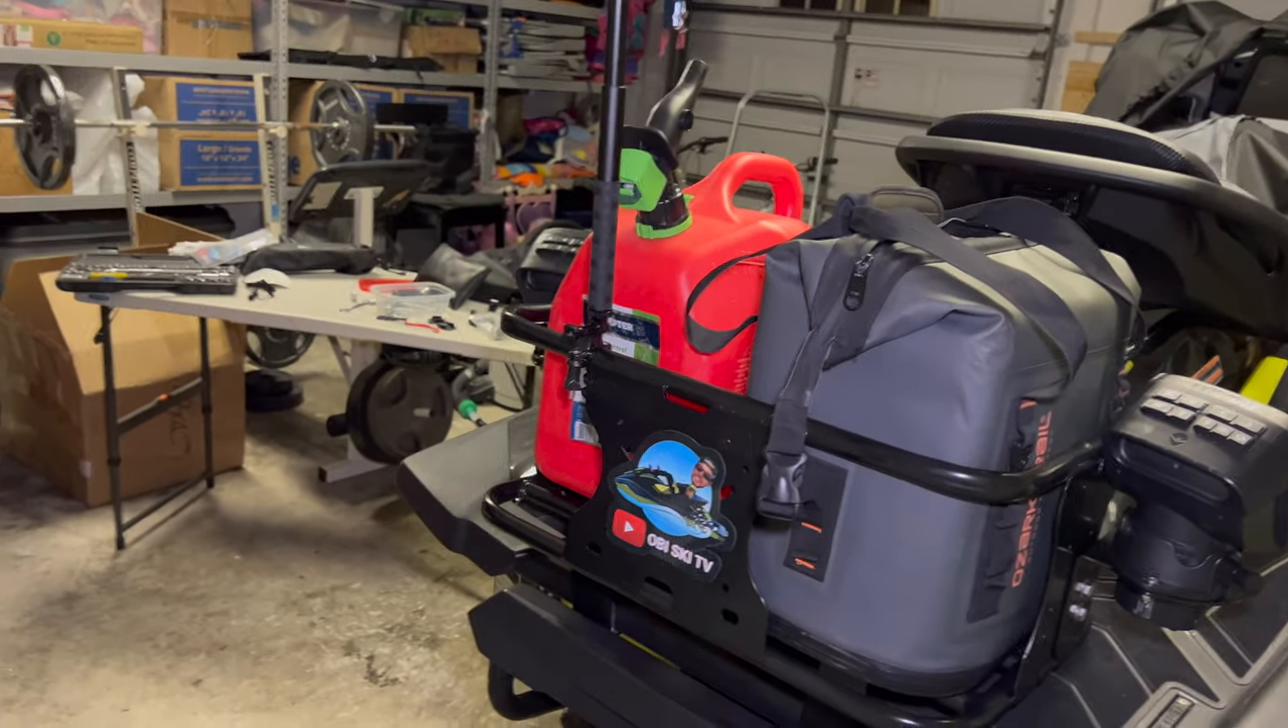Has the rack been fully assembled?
Yes.